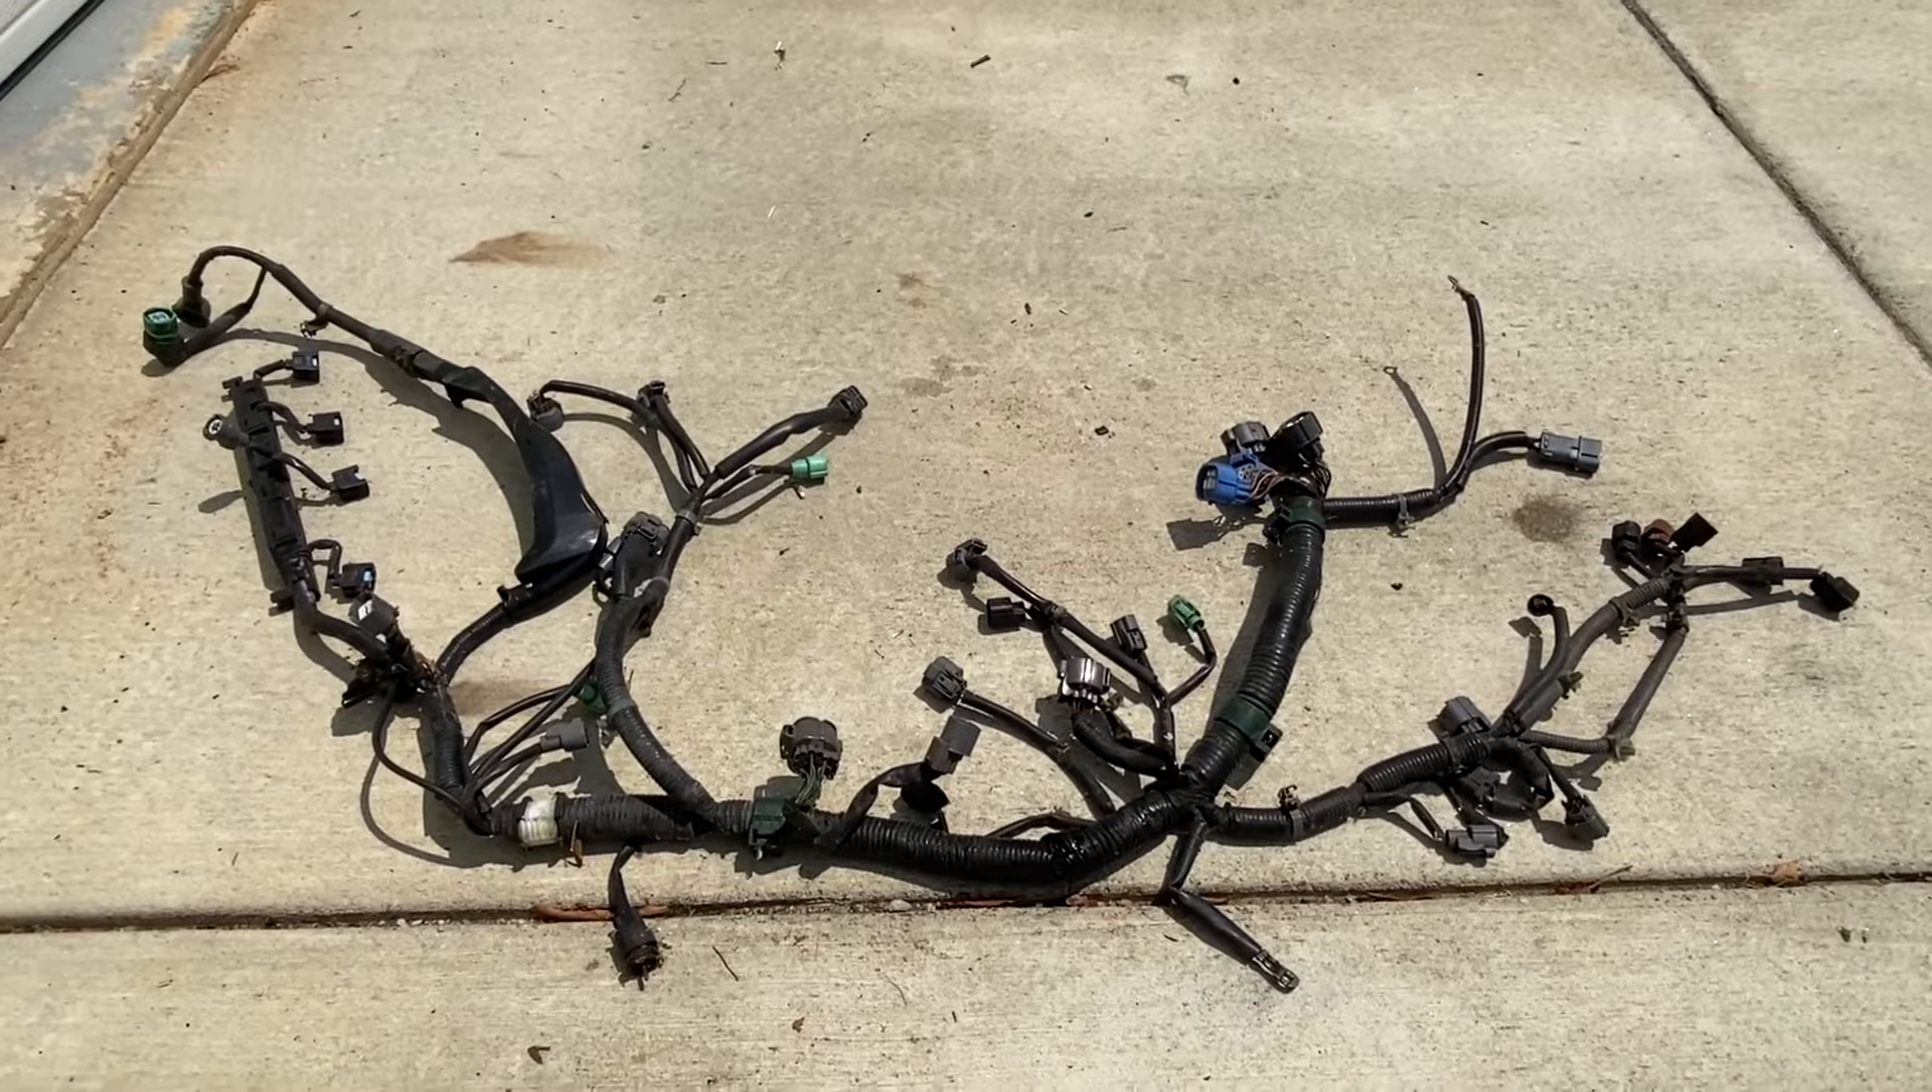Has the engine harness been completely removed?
Yes.